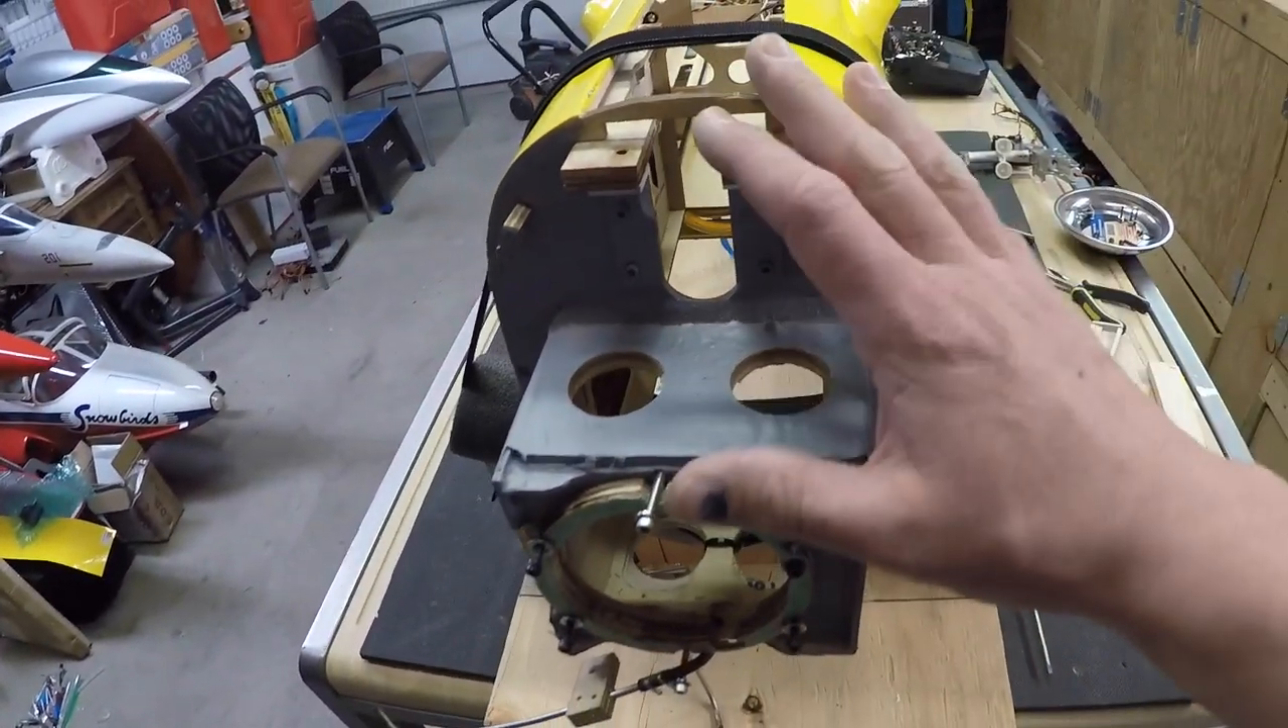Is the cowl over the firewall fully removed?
Yes.